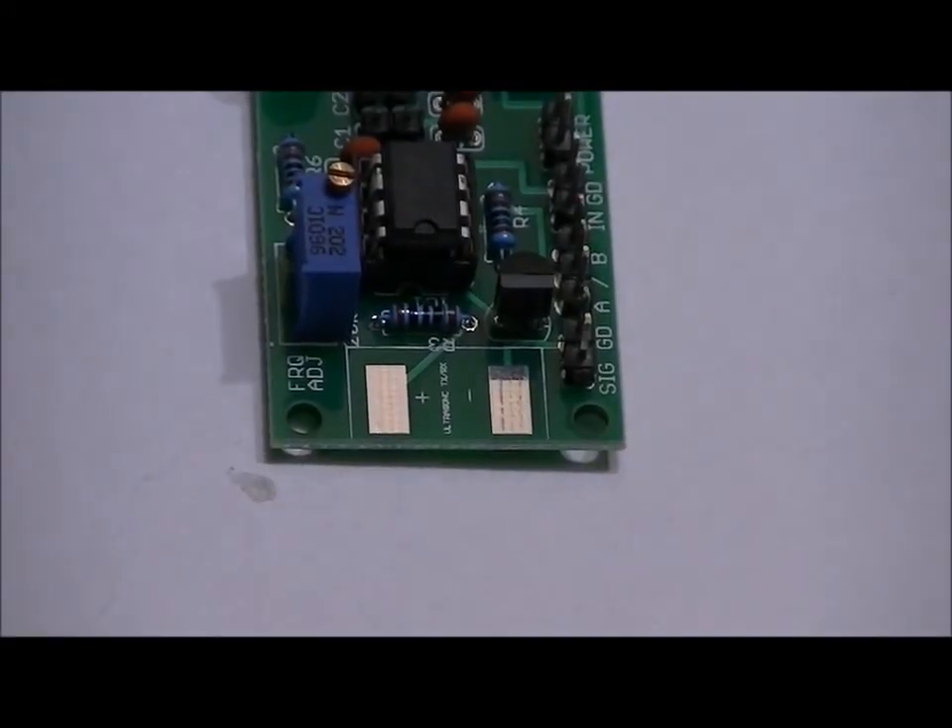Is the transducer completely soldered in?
No.